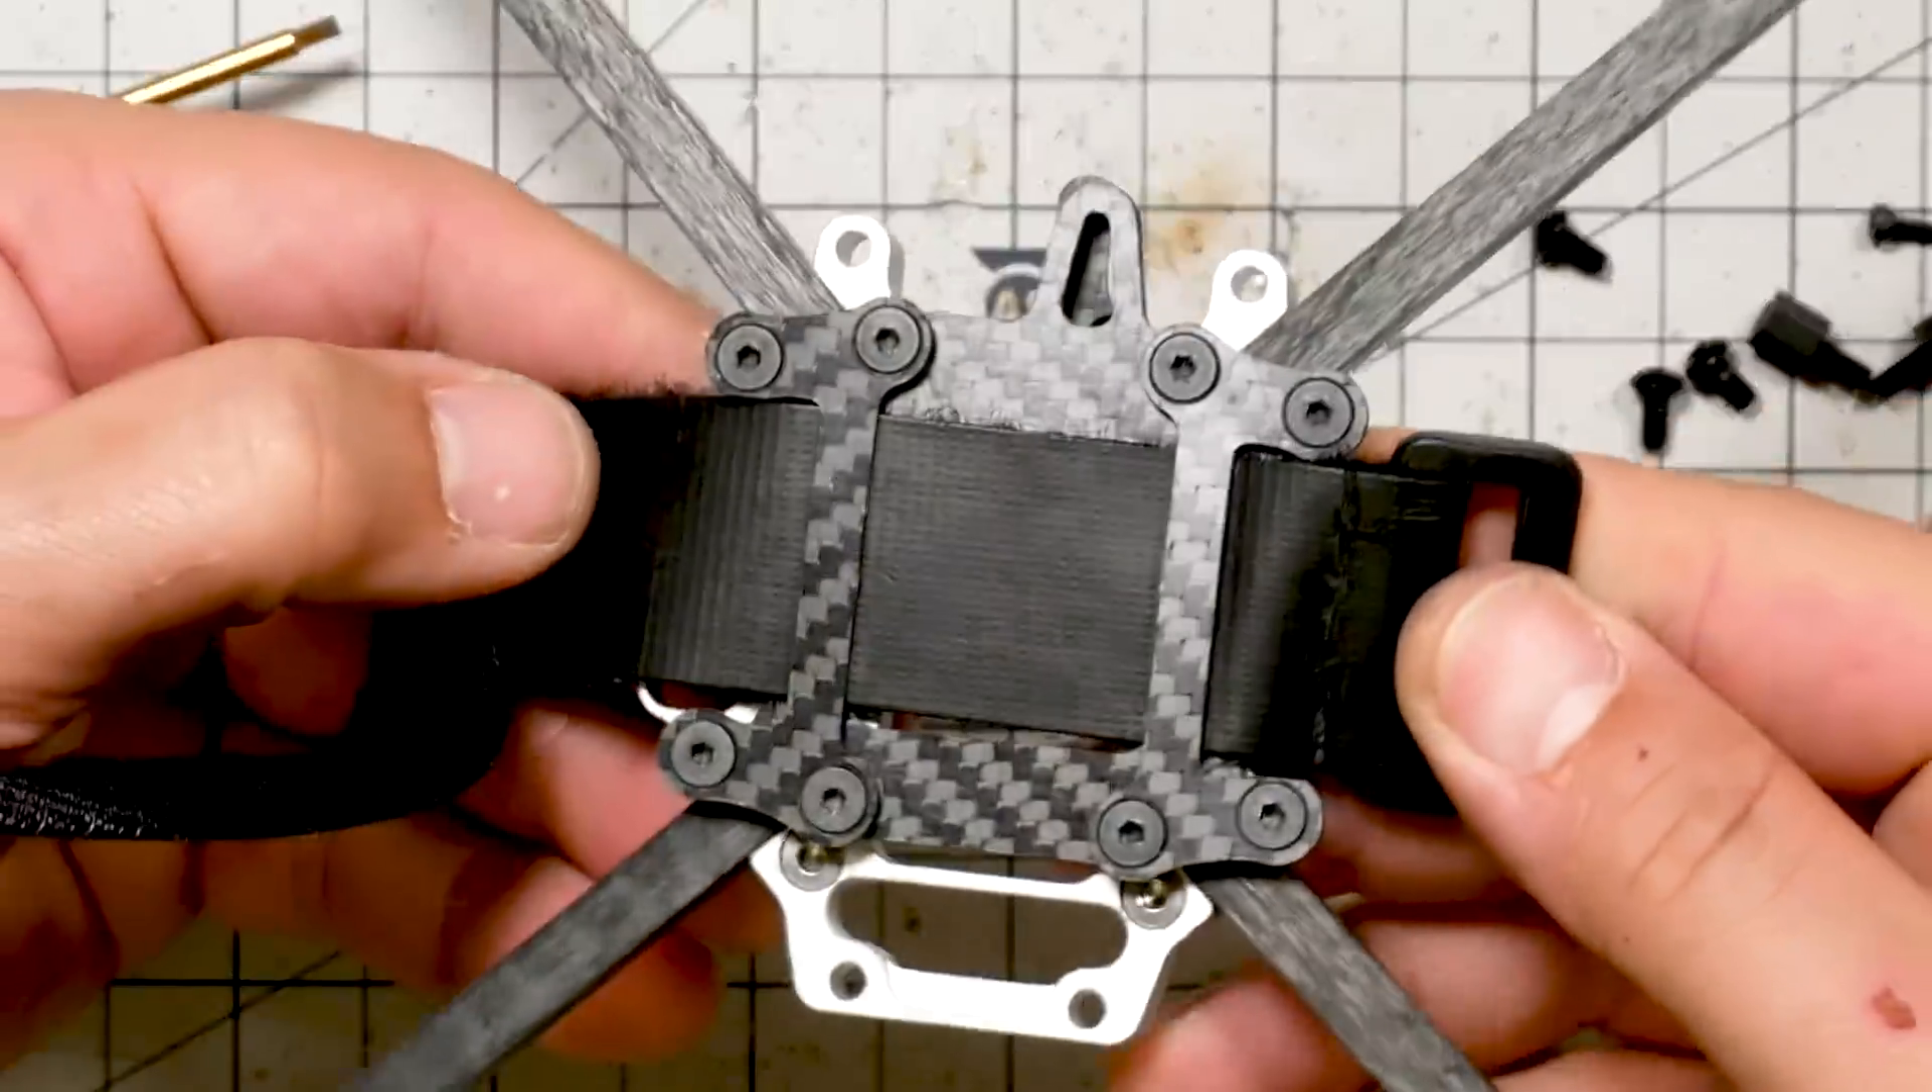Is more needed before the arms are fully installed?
No.